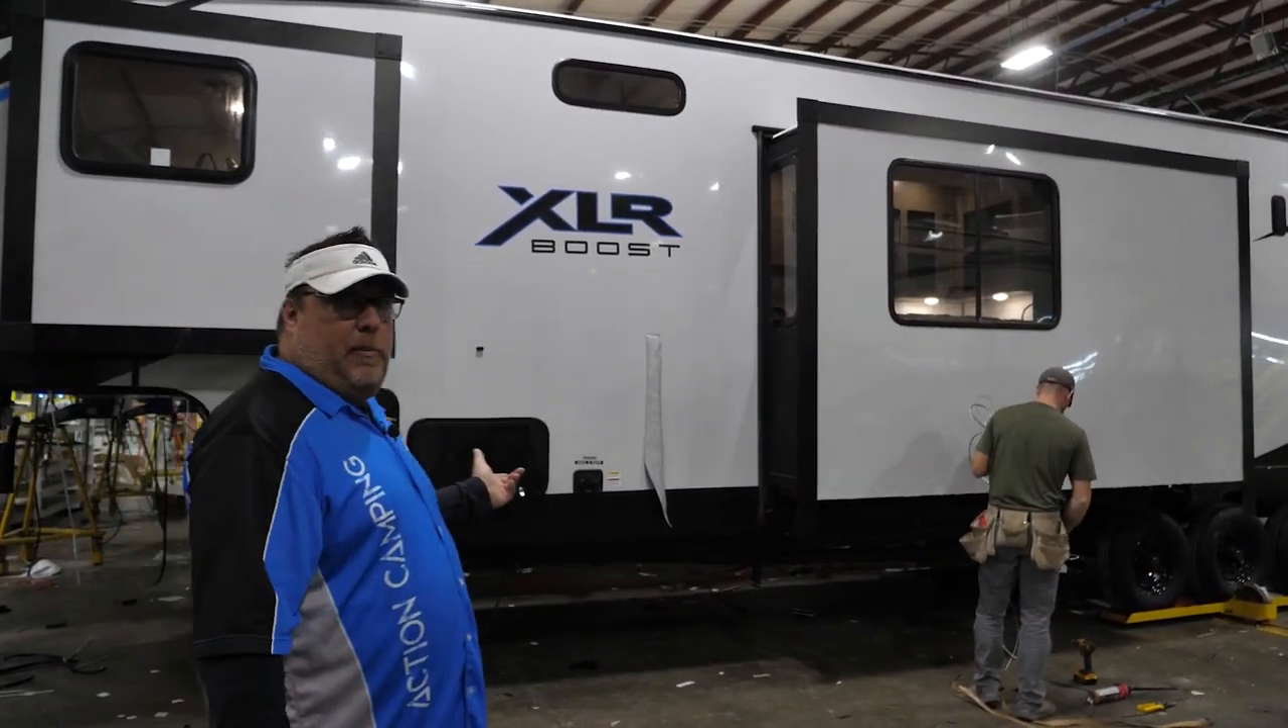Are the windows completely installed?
Yes.